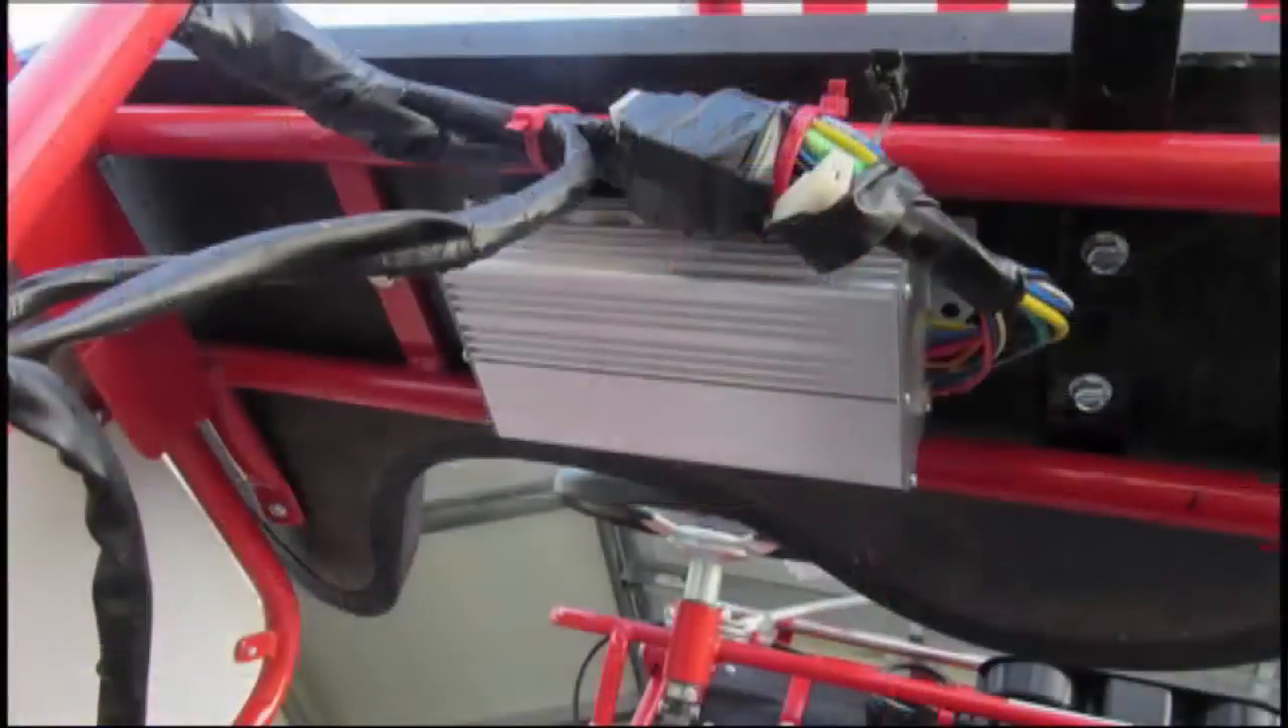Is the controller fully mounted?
Yes.